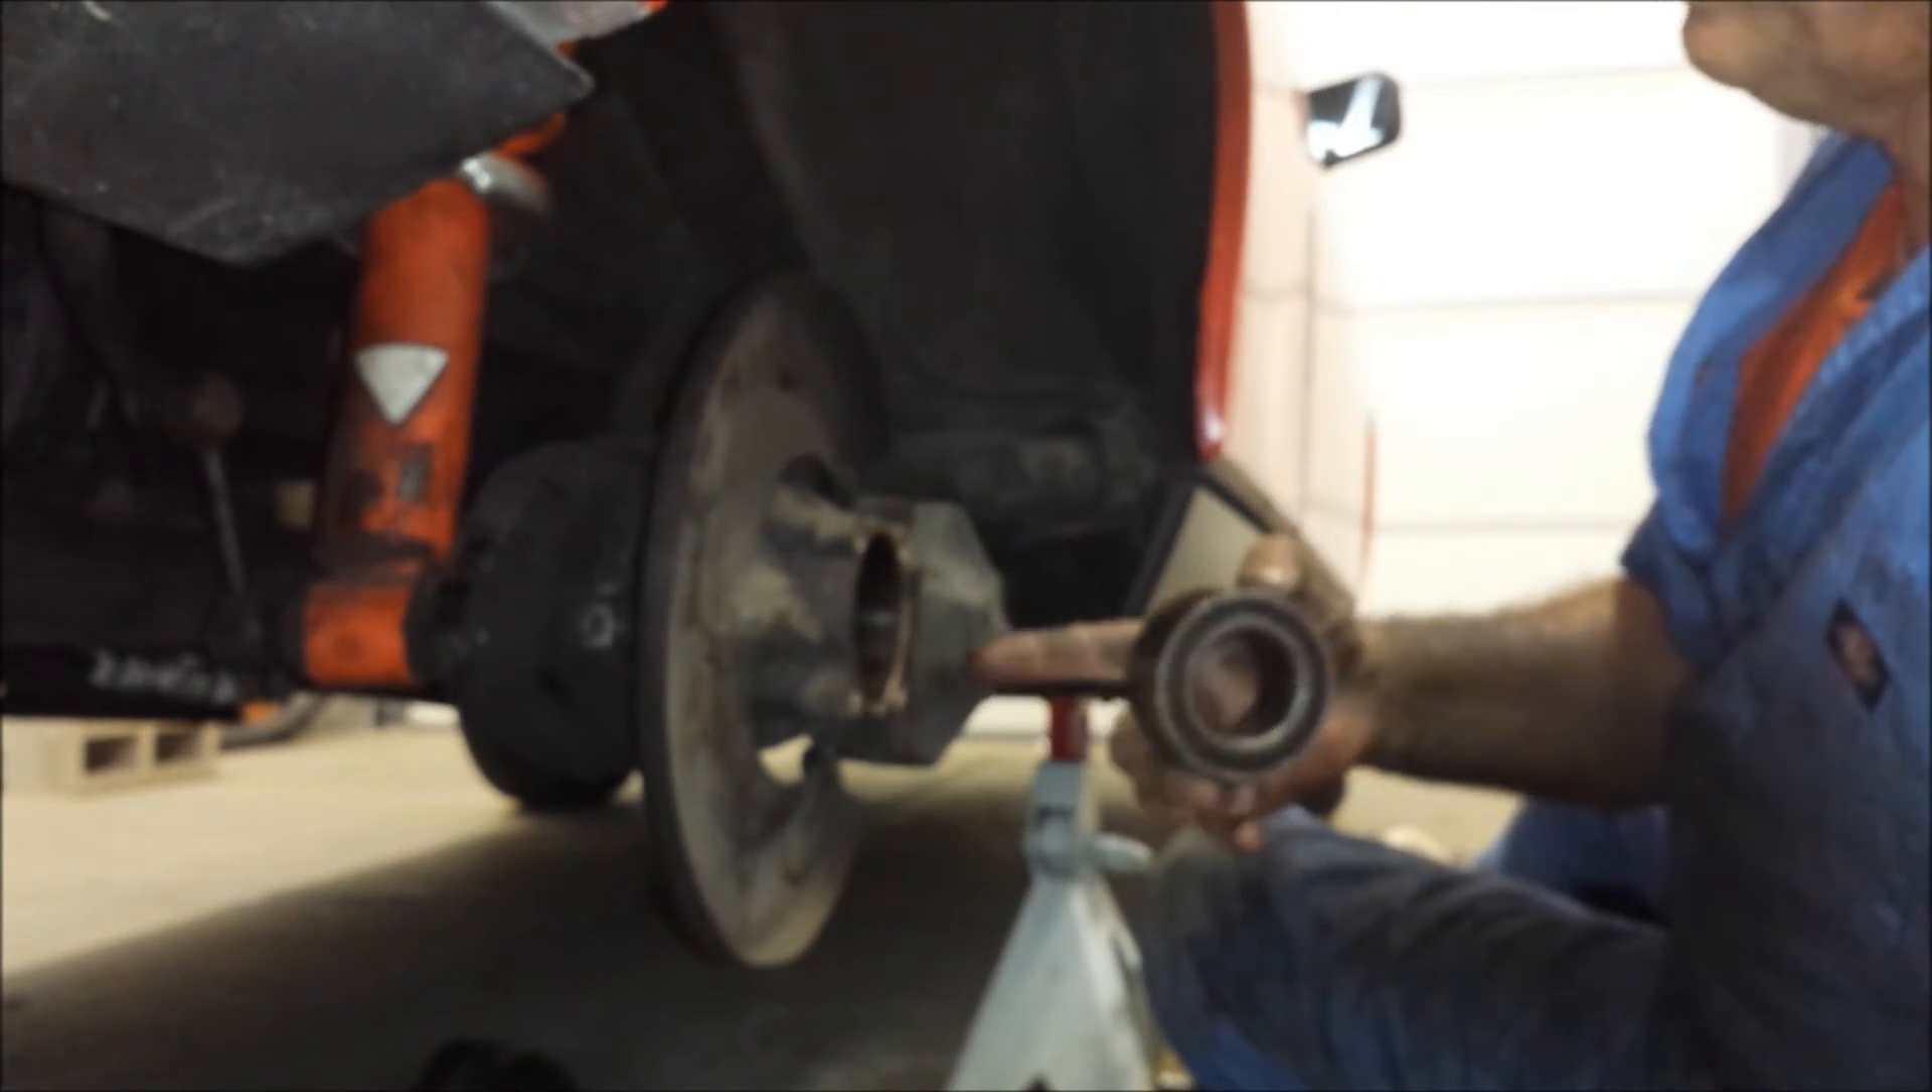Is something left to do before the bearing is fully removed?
No.